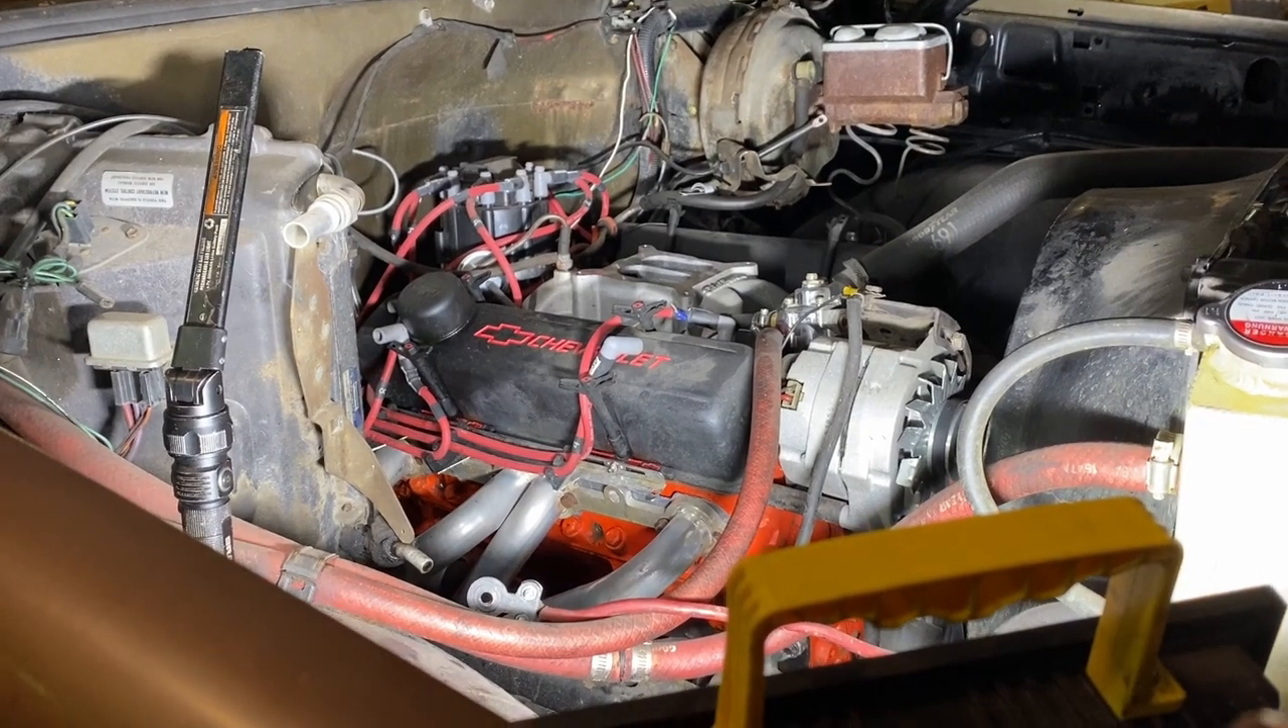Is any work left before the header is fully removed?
Yes.